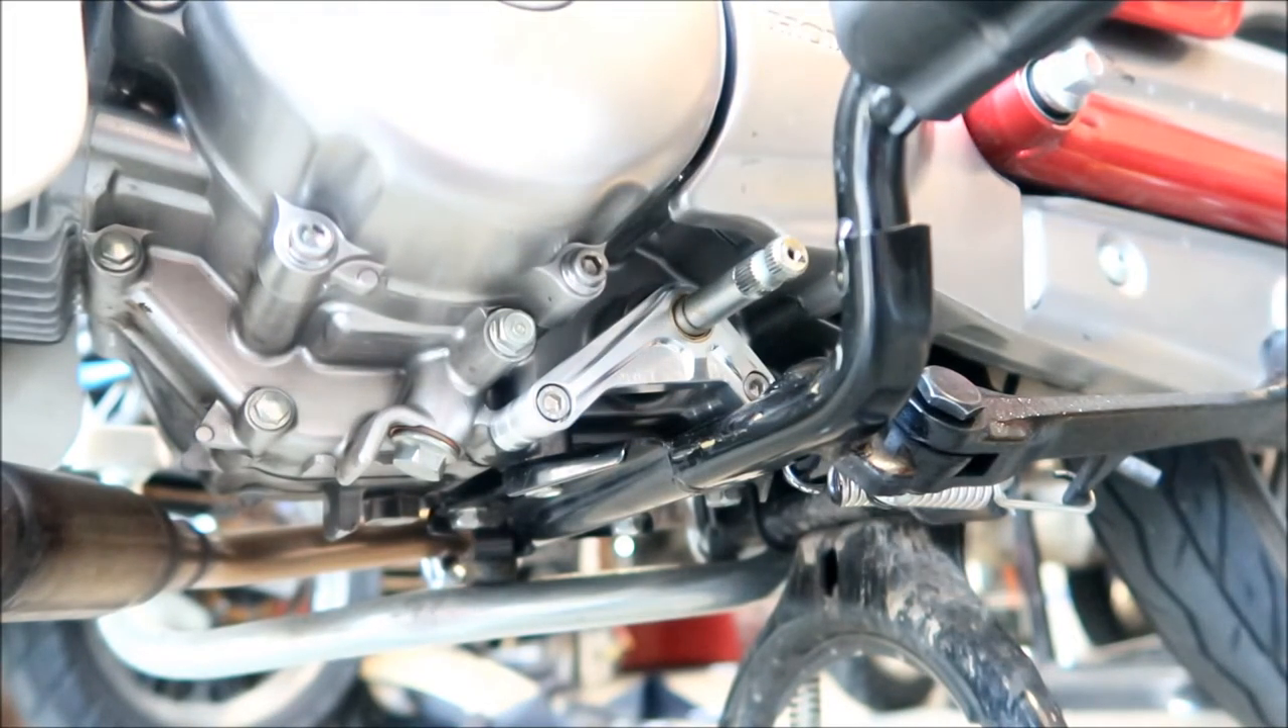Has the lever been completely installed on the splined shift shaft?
No.